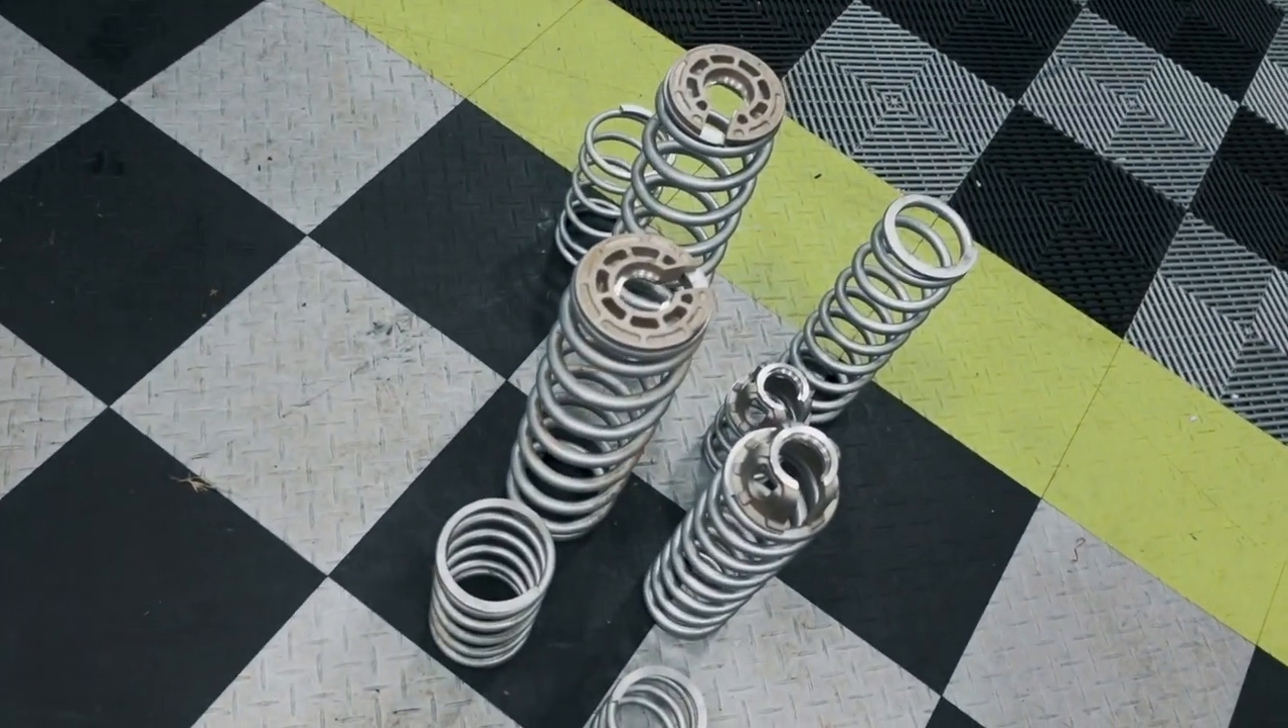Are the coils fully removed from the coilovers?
Yes.